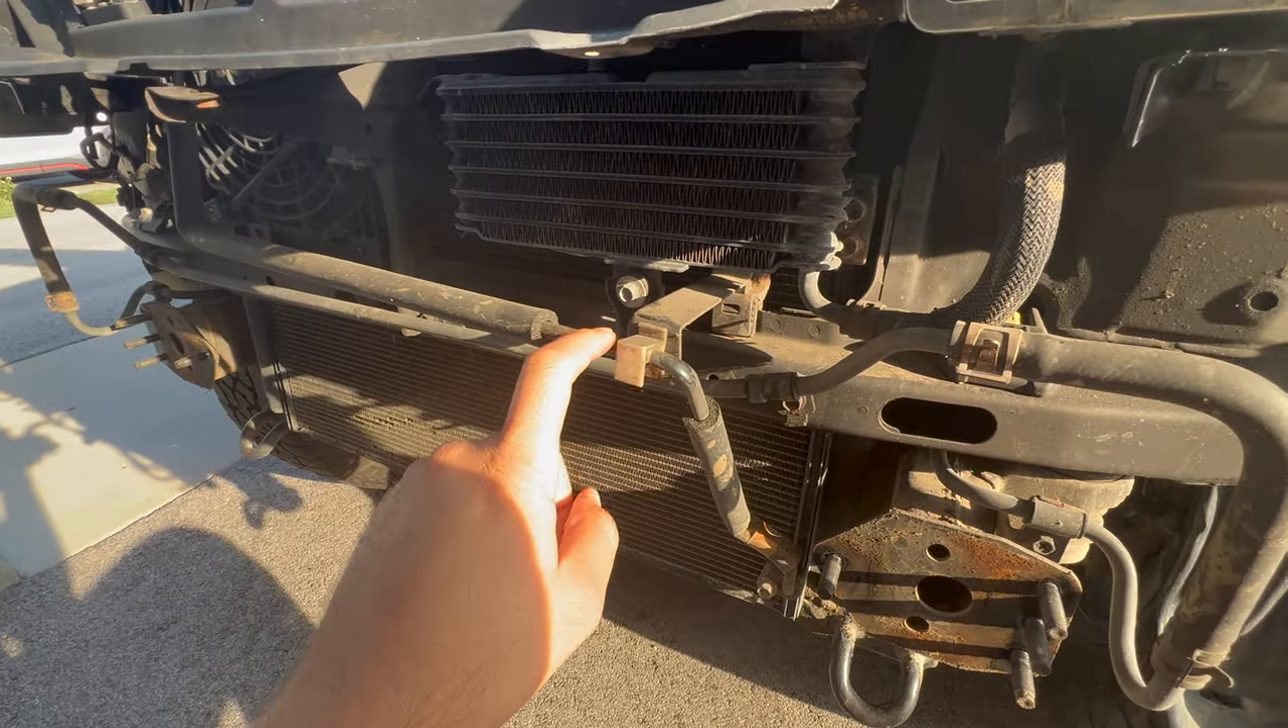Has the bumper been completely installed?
No.